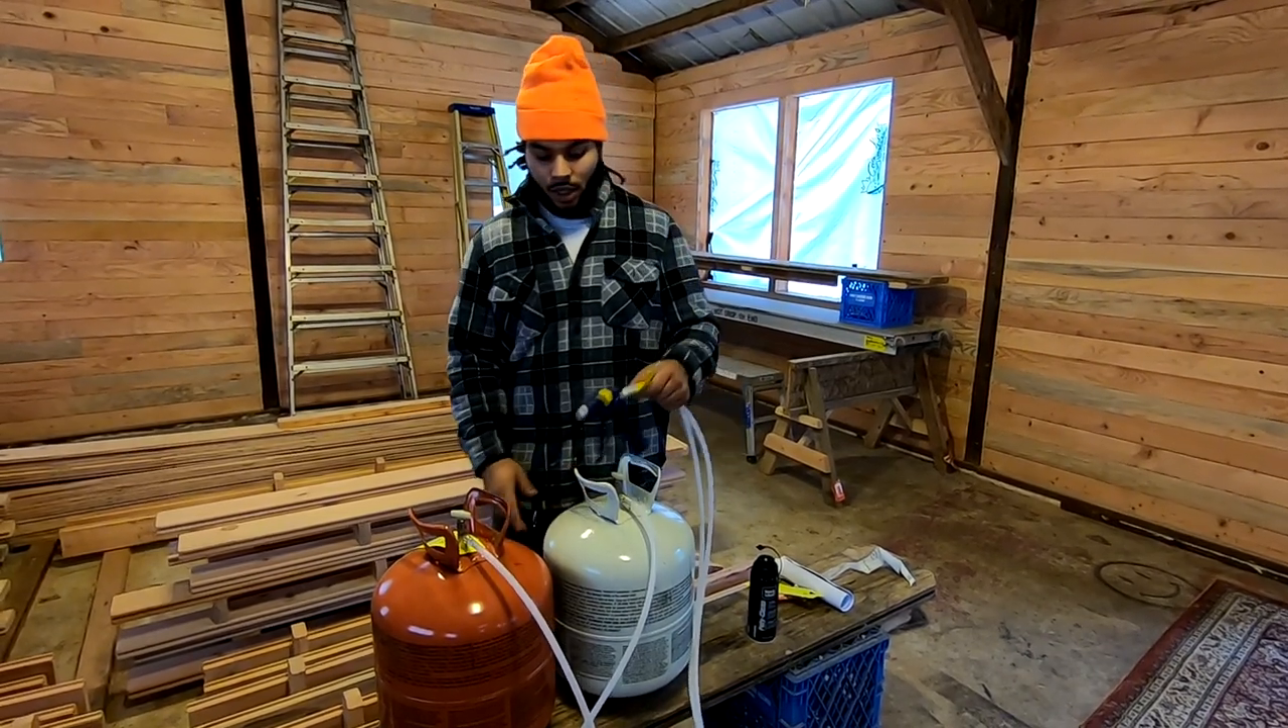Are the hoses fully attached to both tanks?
Yes.